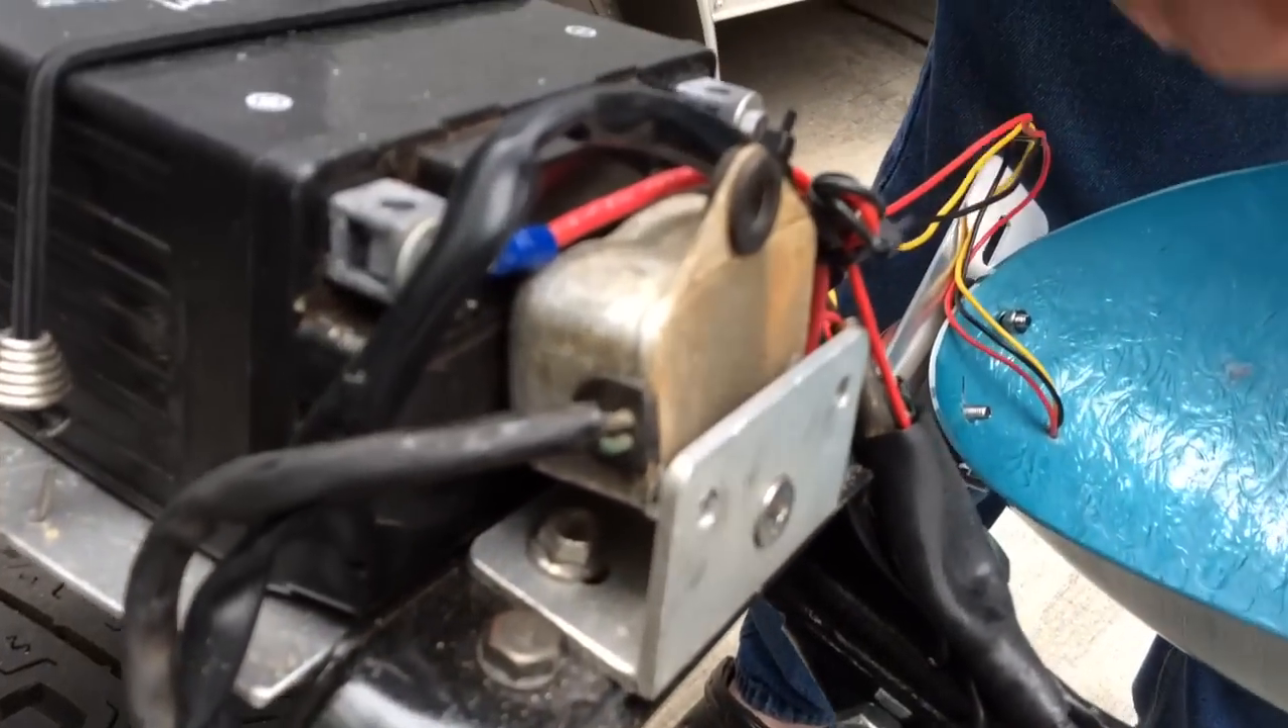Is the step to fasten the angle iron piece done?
Yes.